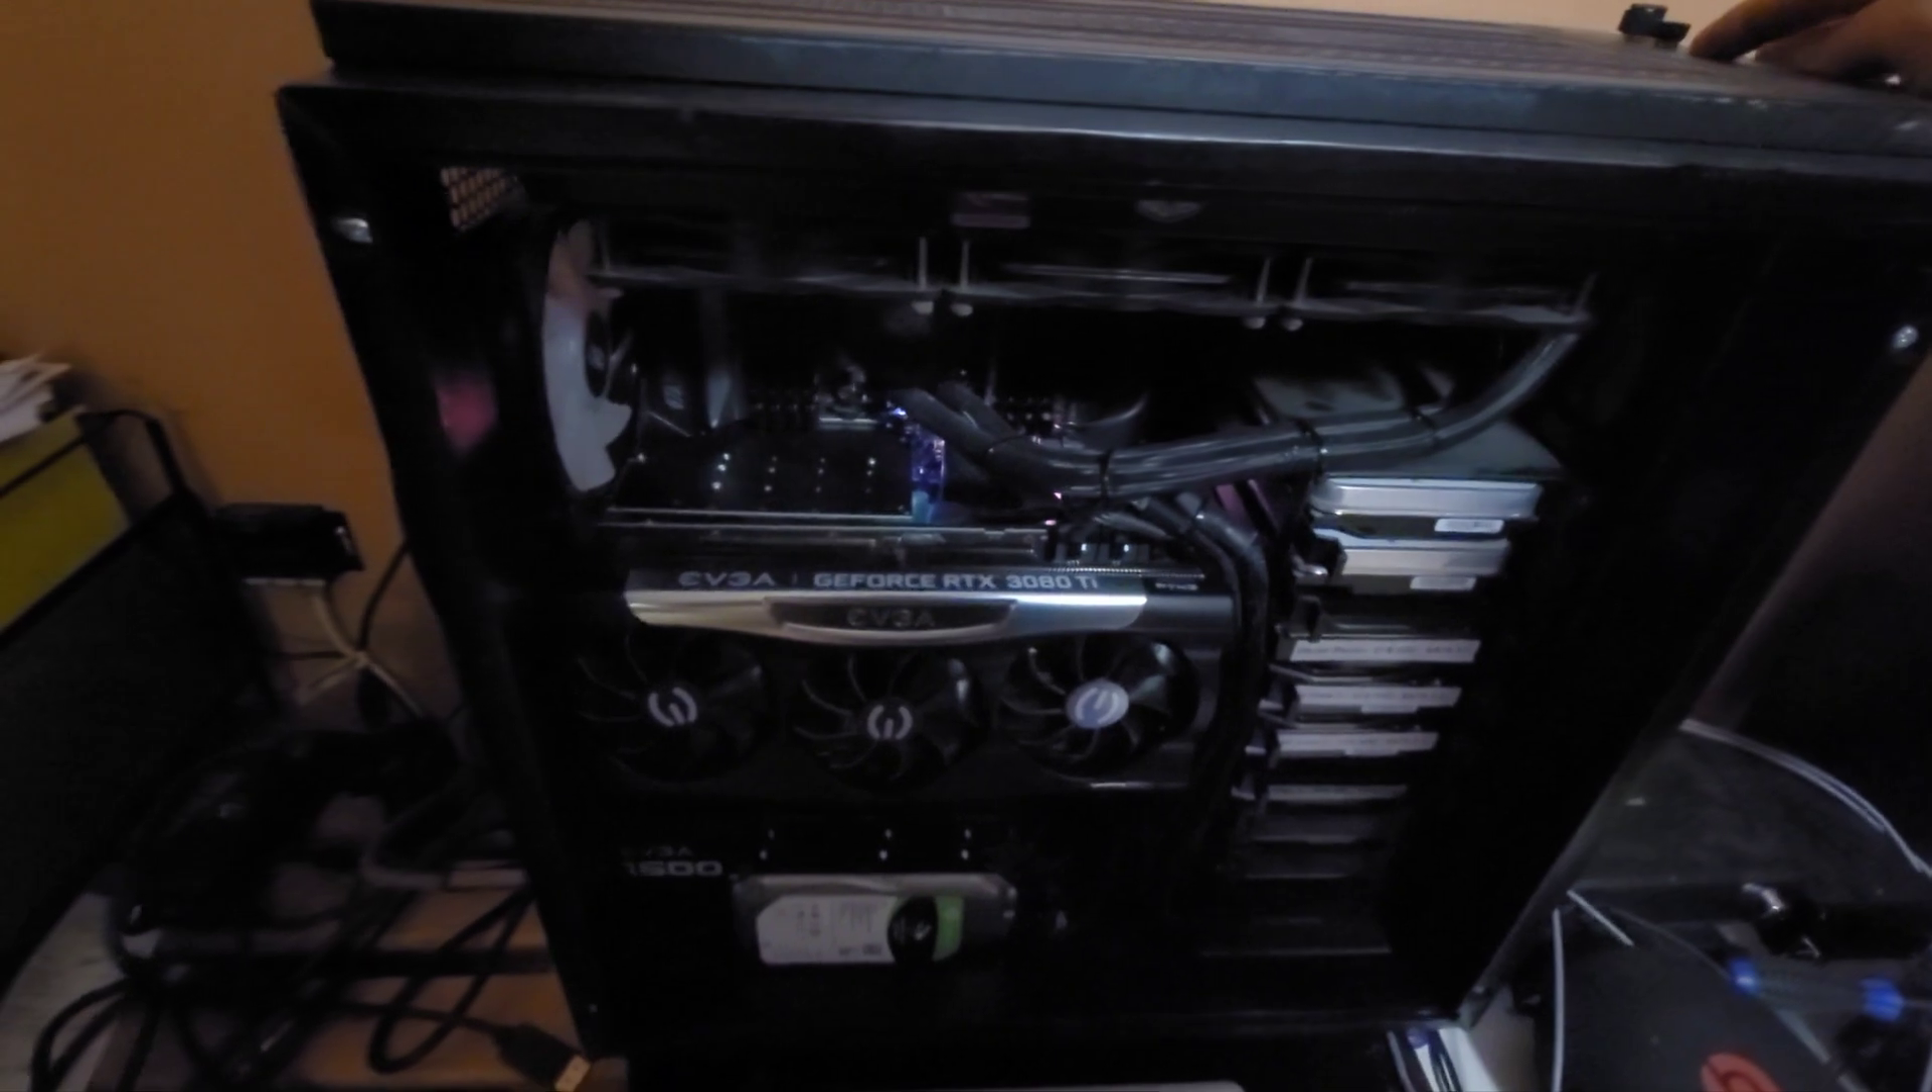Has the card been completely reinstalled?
Yes.